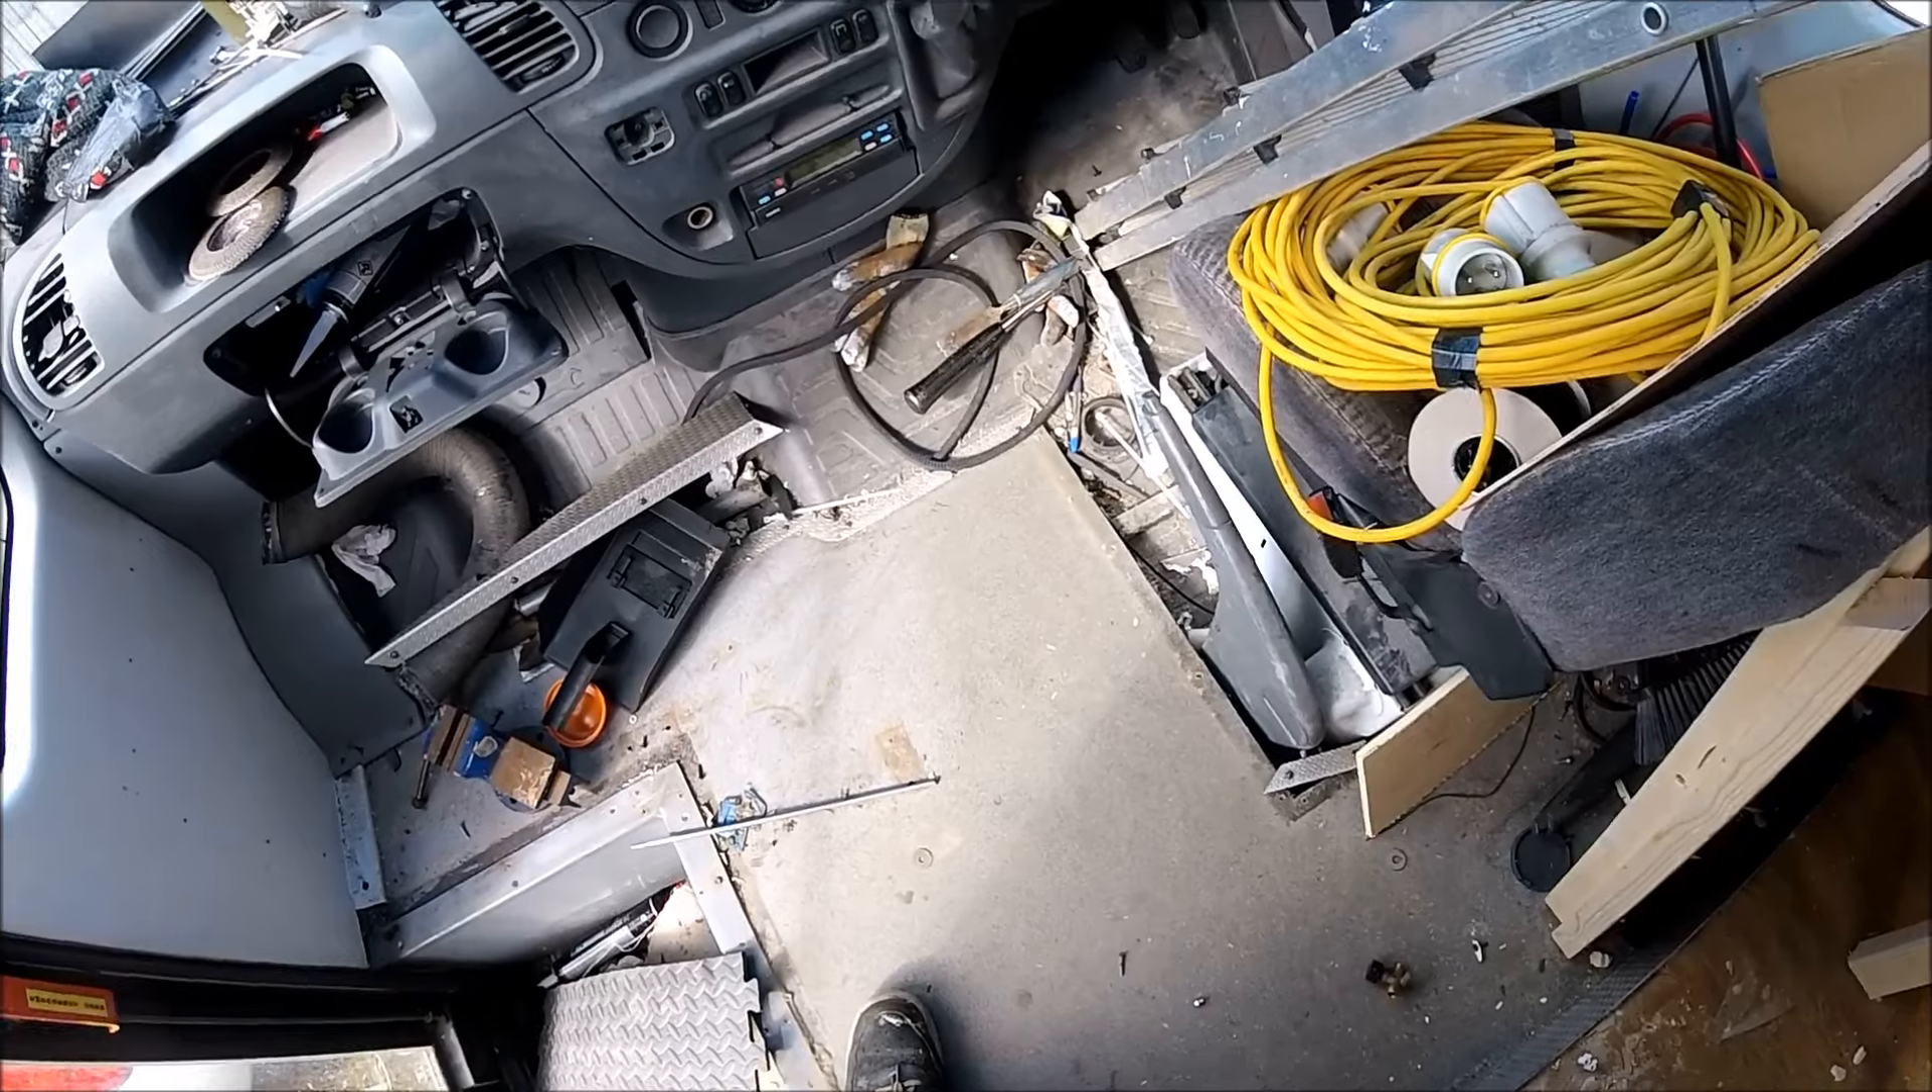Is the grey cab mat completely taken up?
No.